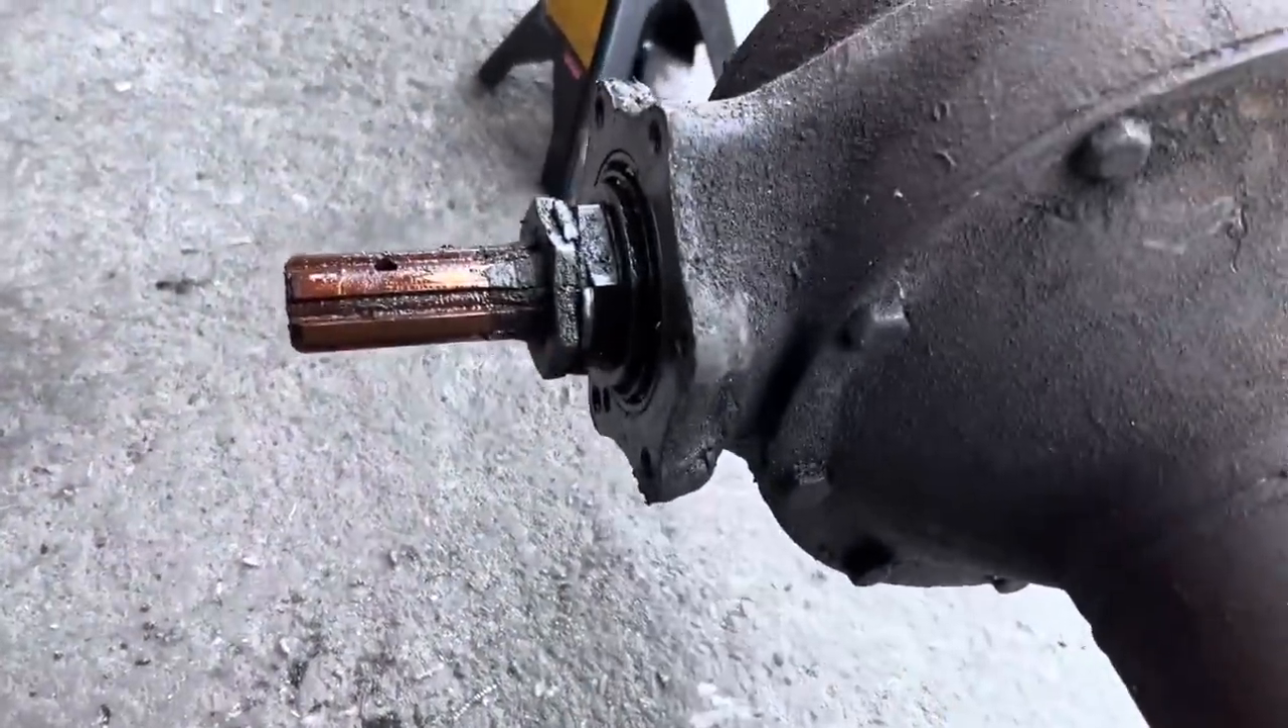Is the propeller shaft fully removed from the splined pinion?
Yes.